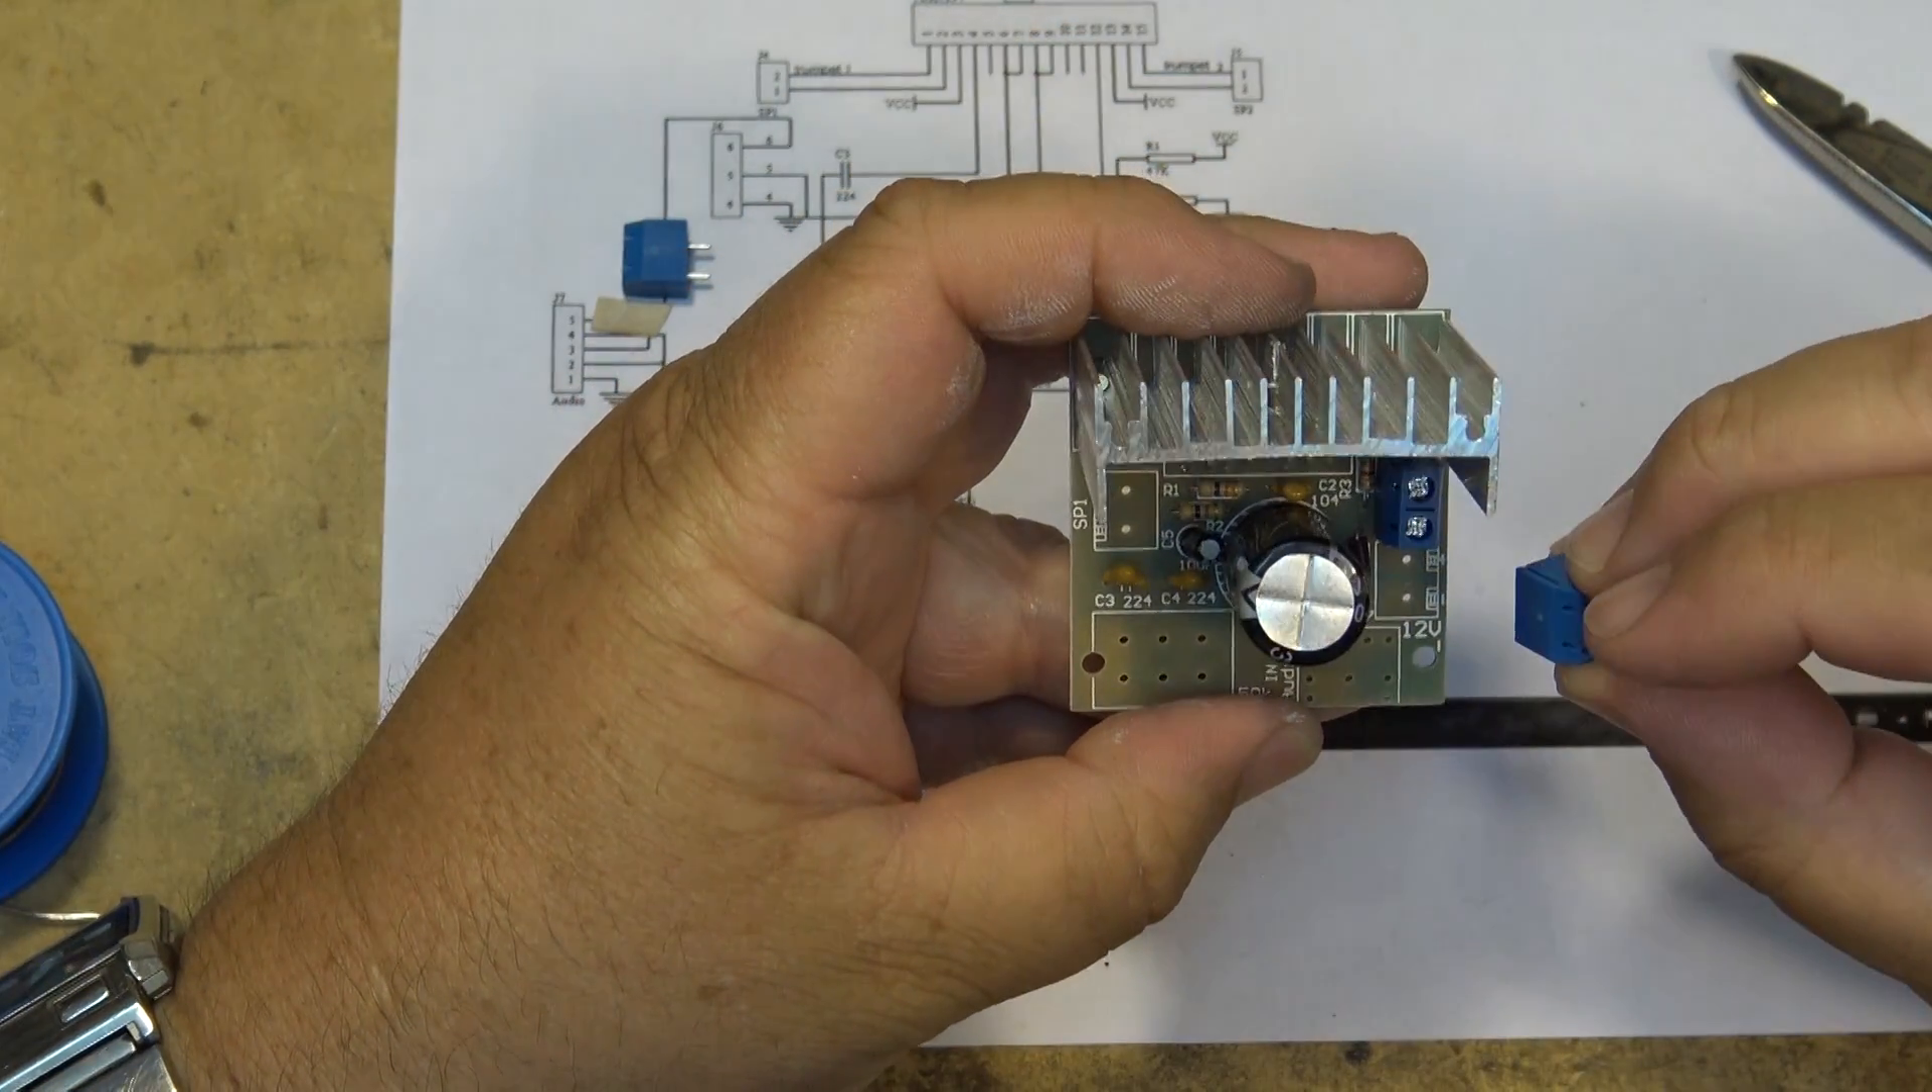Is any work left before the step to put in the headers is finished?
Yes.